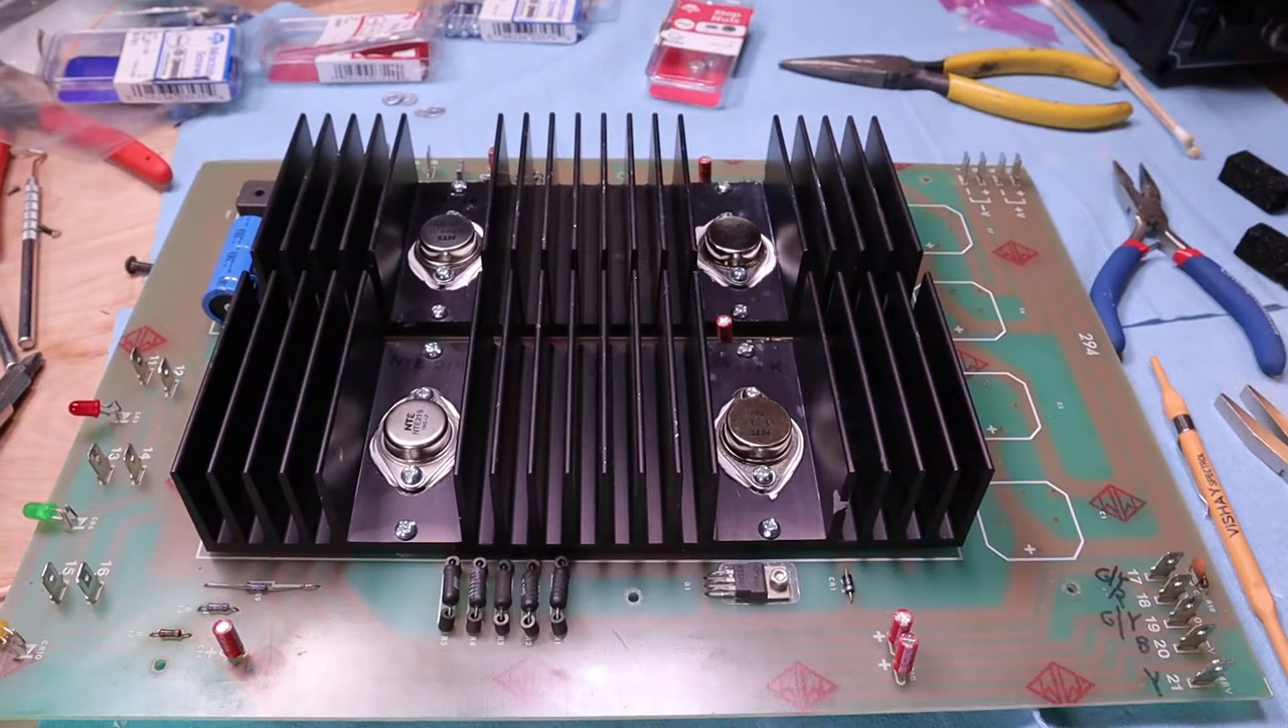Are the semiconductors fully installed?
Yes.